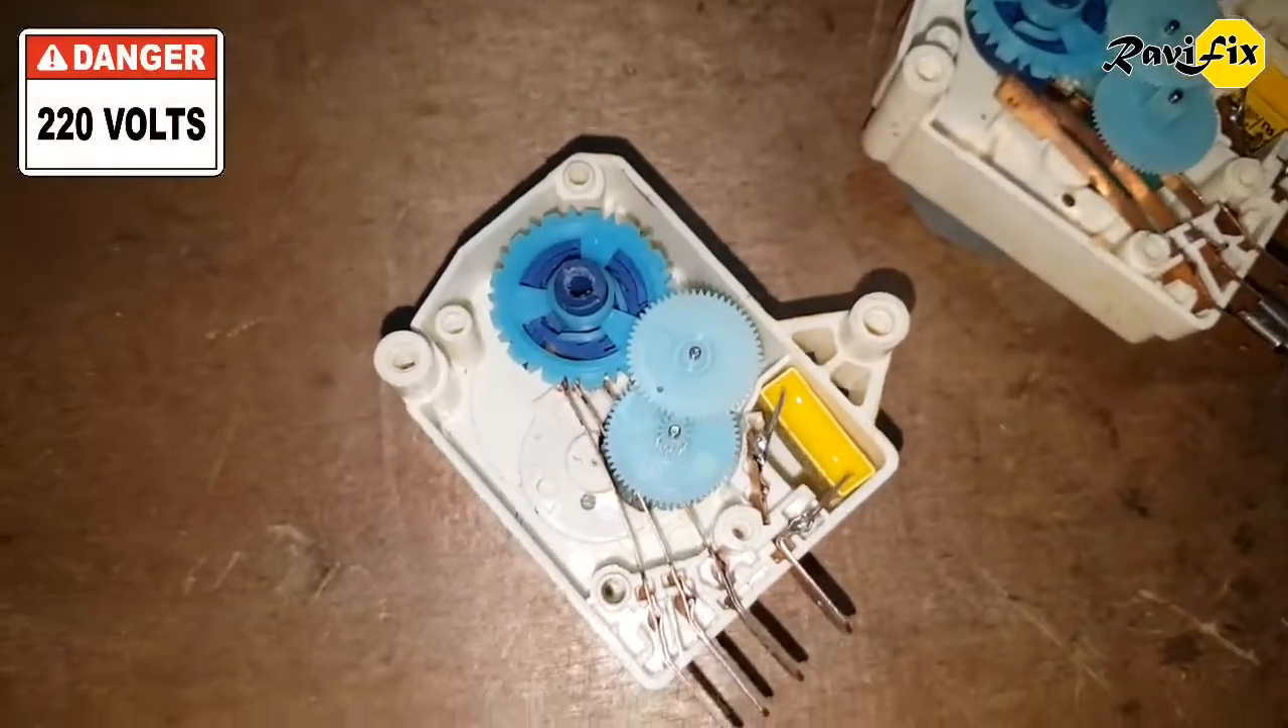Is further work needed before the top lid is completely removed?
No.